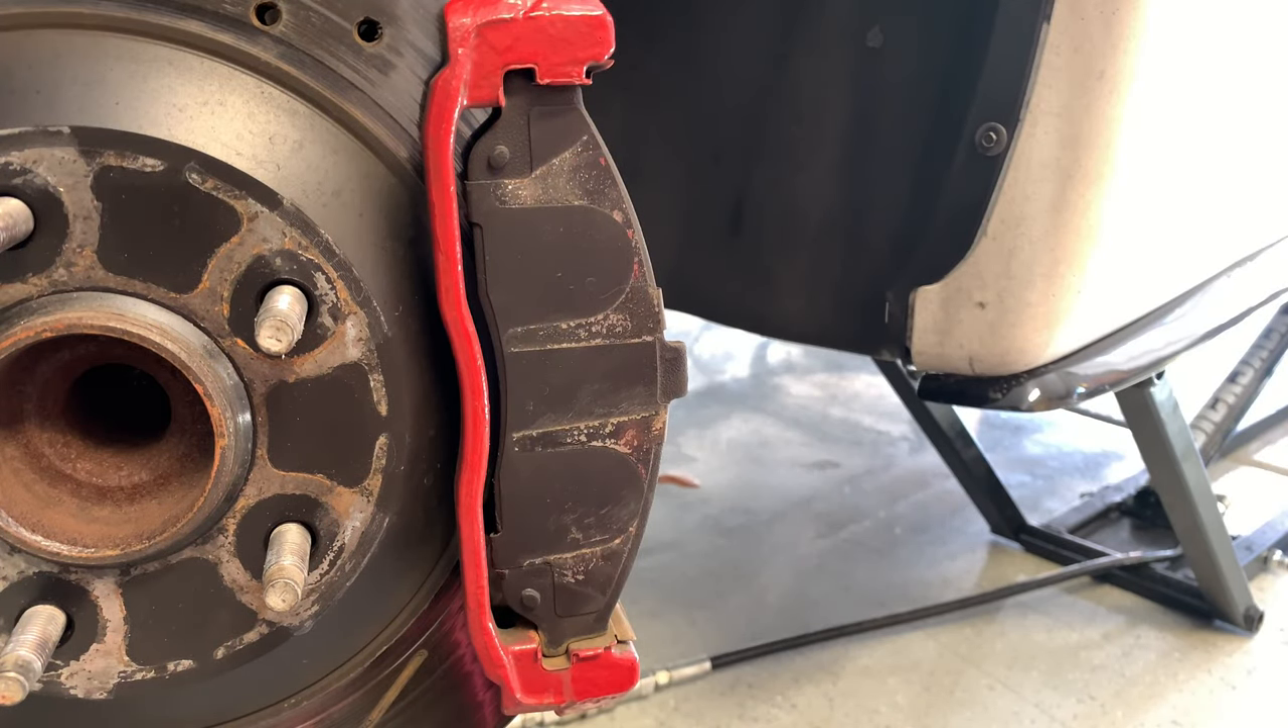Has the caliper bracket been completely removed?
No.